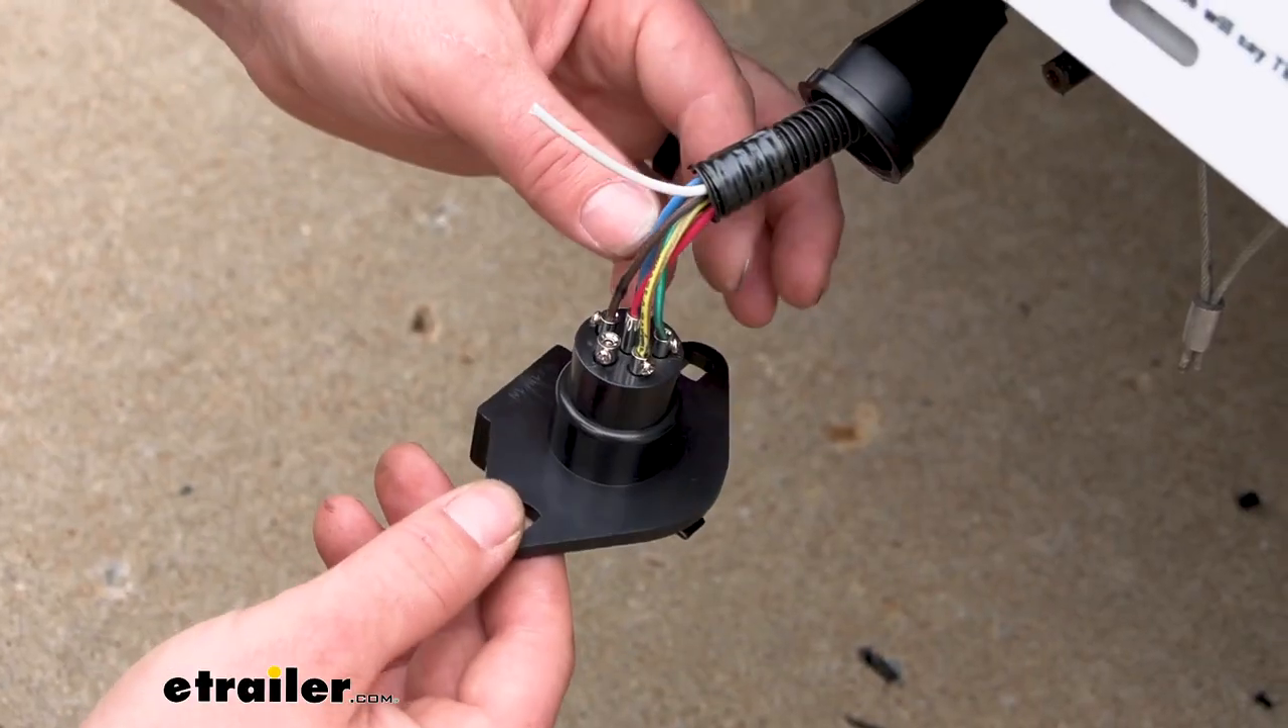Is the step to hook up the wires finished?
No.